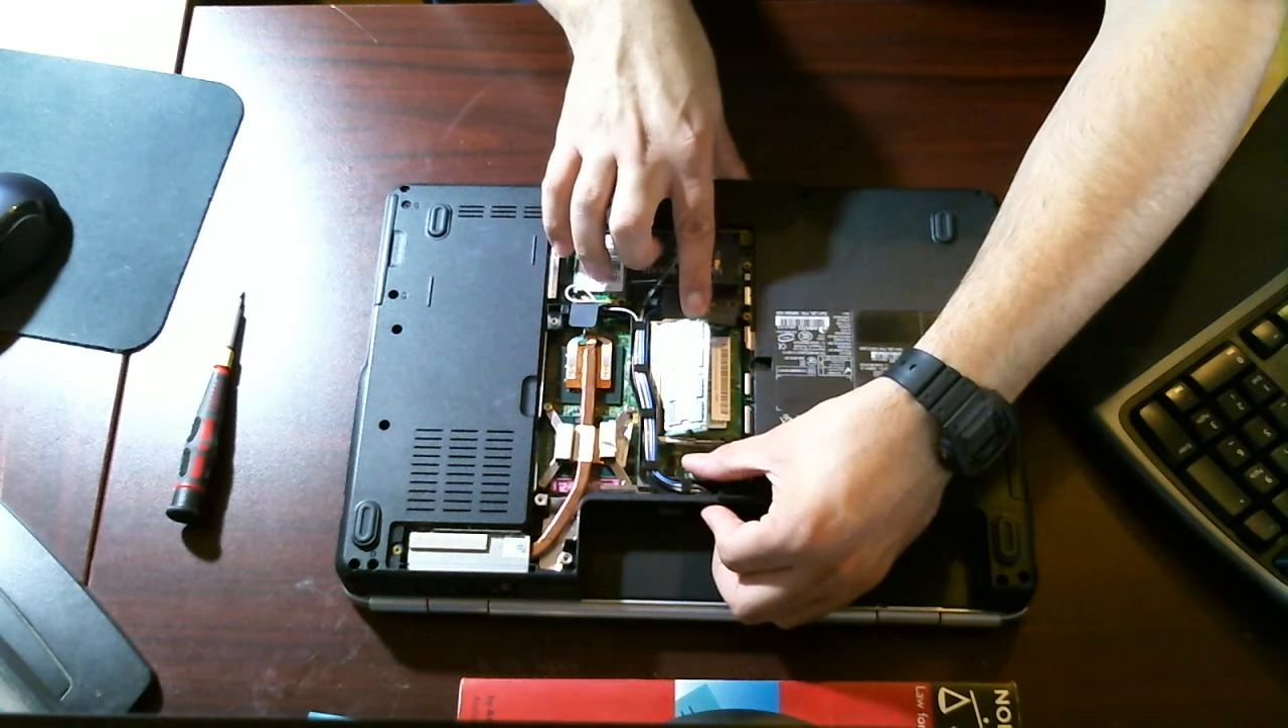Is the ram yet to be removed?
Yes.